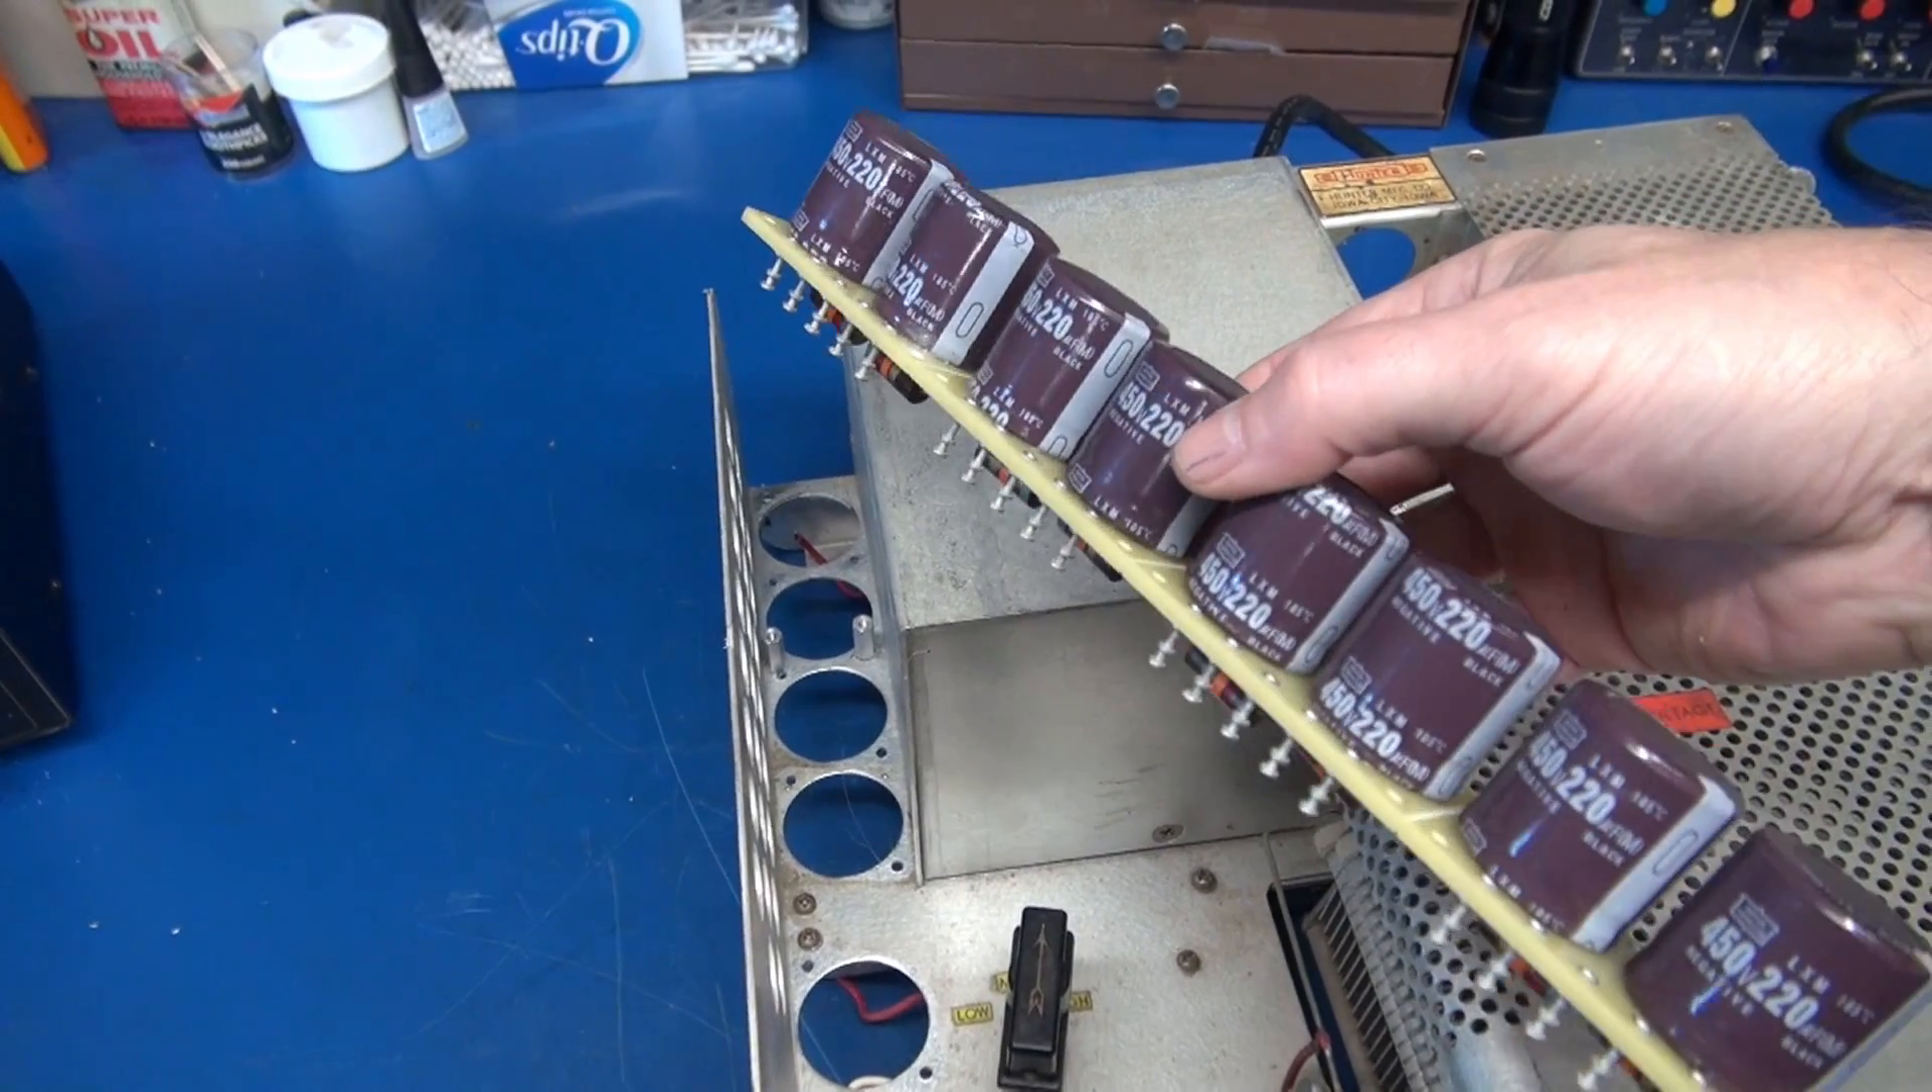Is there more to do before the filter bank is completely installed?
Yes.